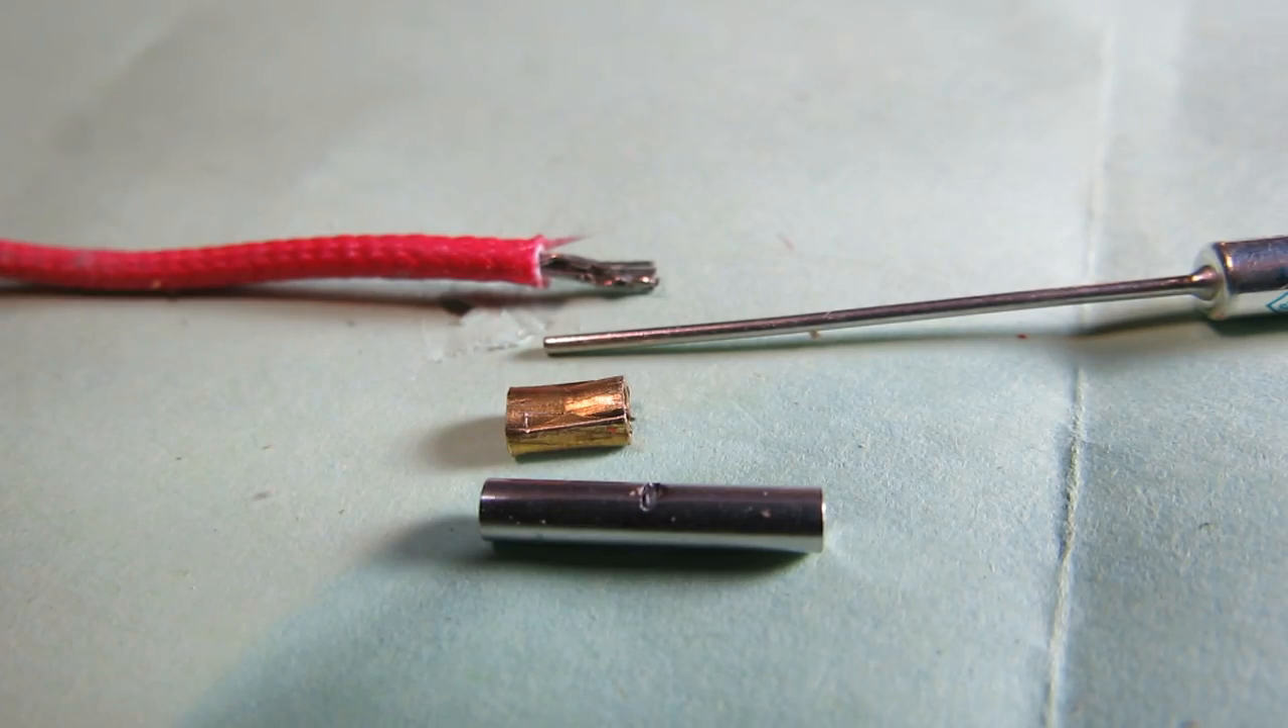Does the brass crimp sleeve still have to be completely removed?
No.